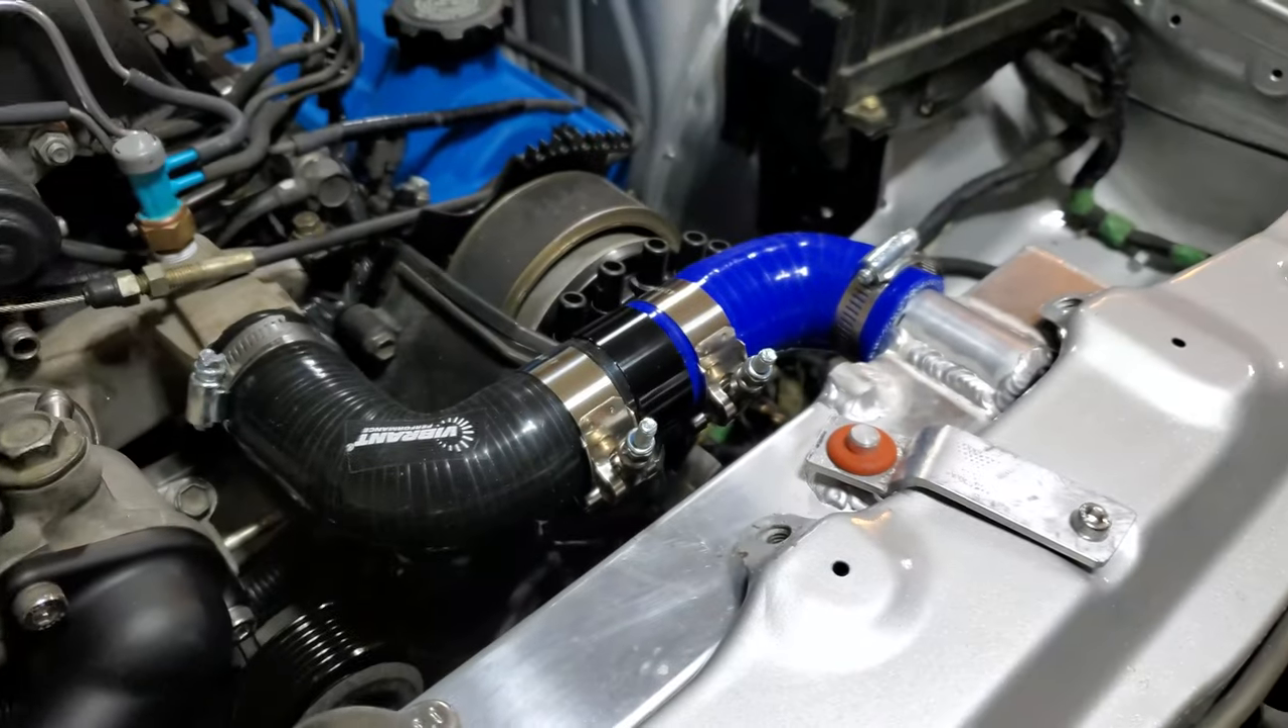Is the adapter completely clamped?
Yes.